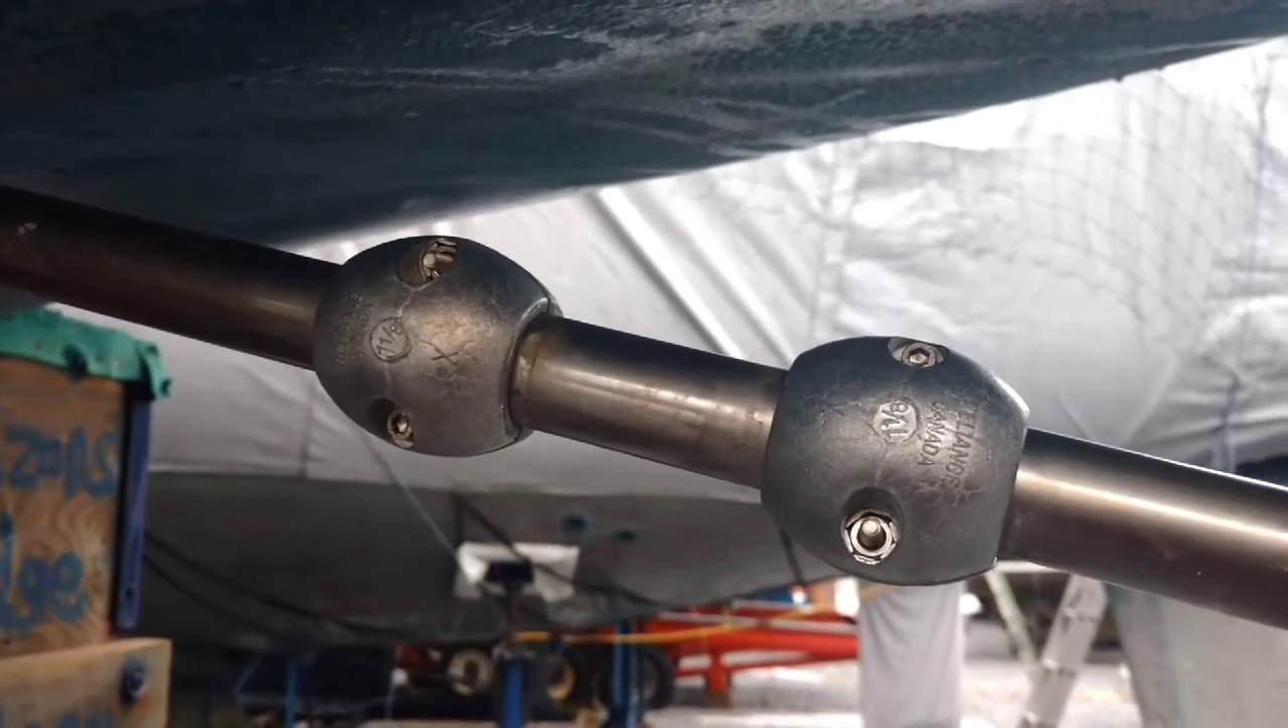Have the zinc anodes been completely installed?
Yes.